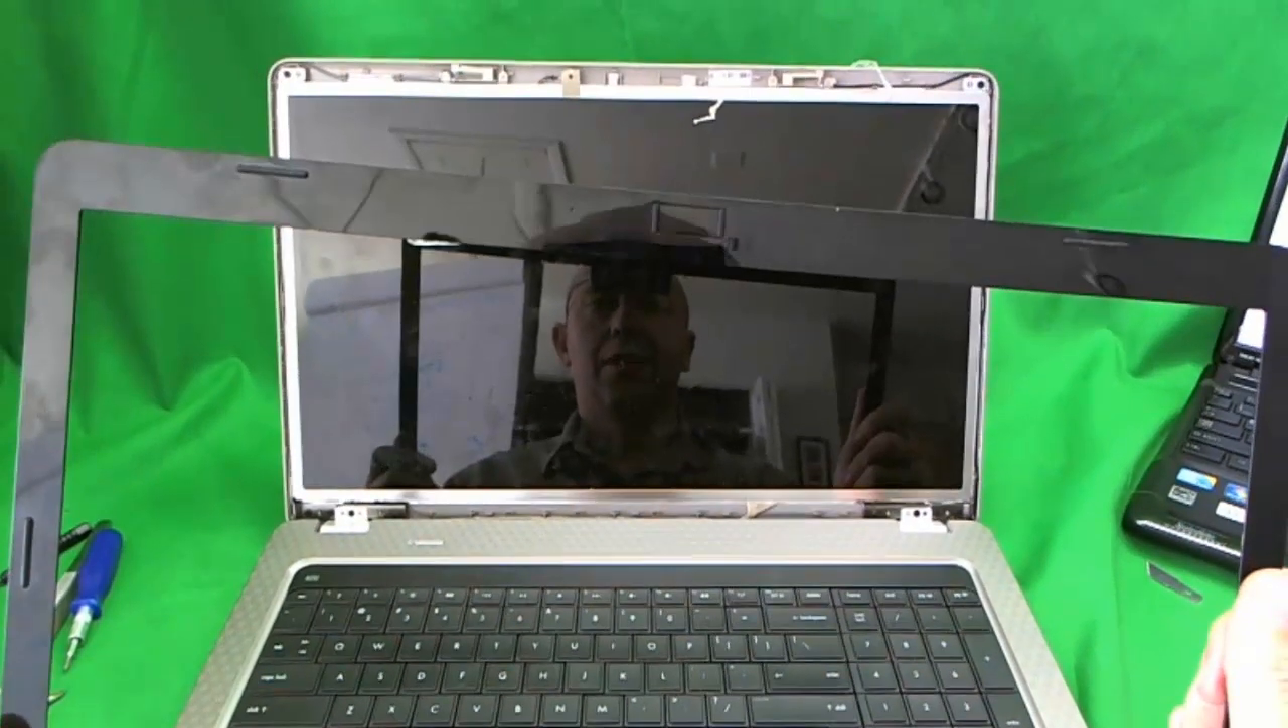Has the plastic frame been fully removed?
Yes.